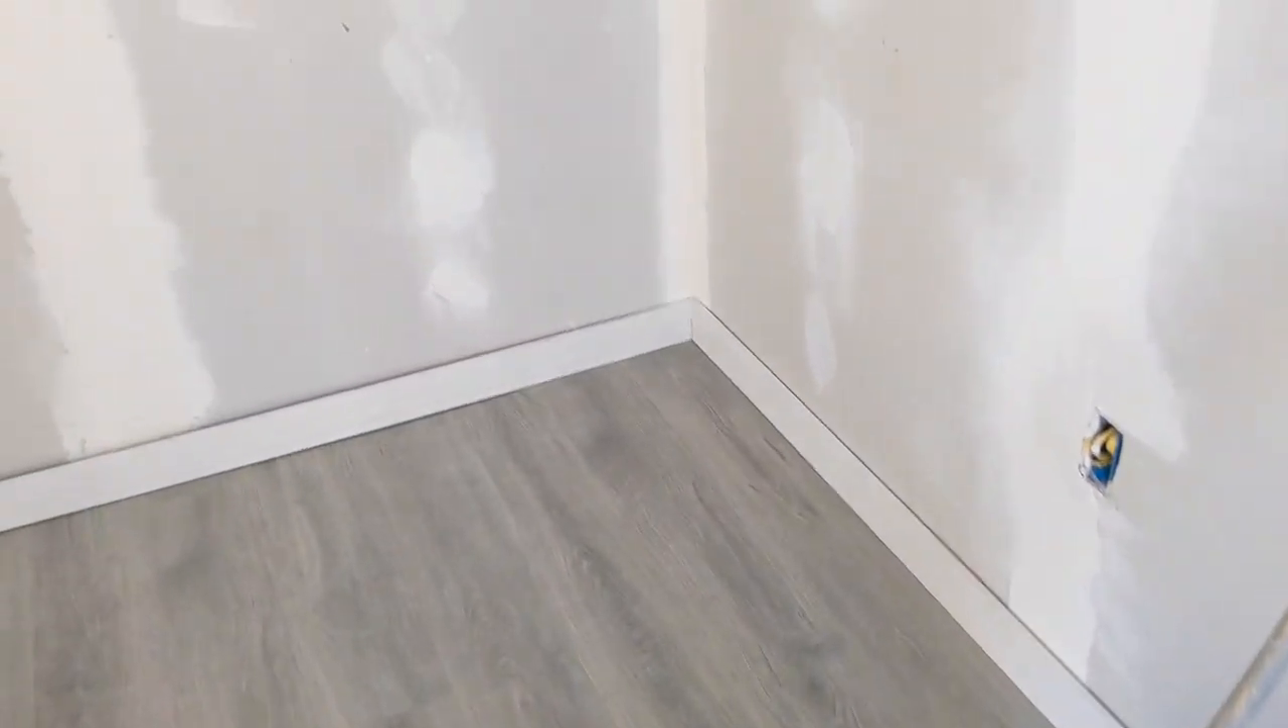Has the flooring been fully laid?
Yes.